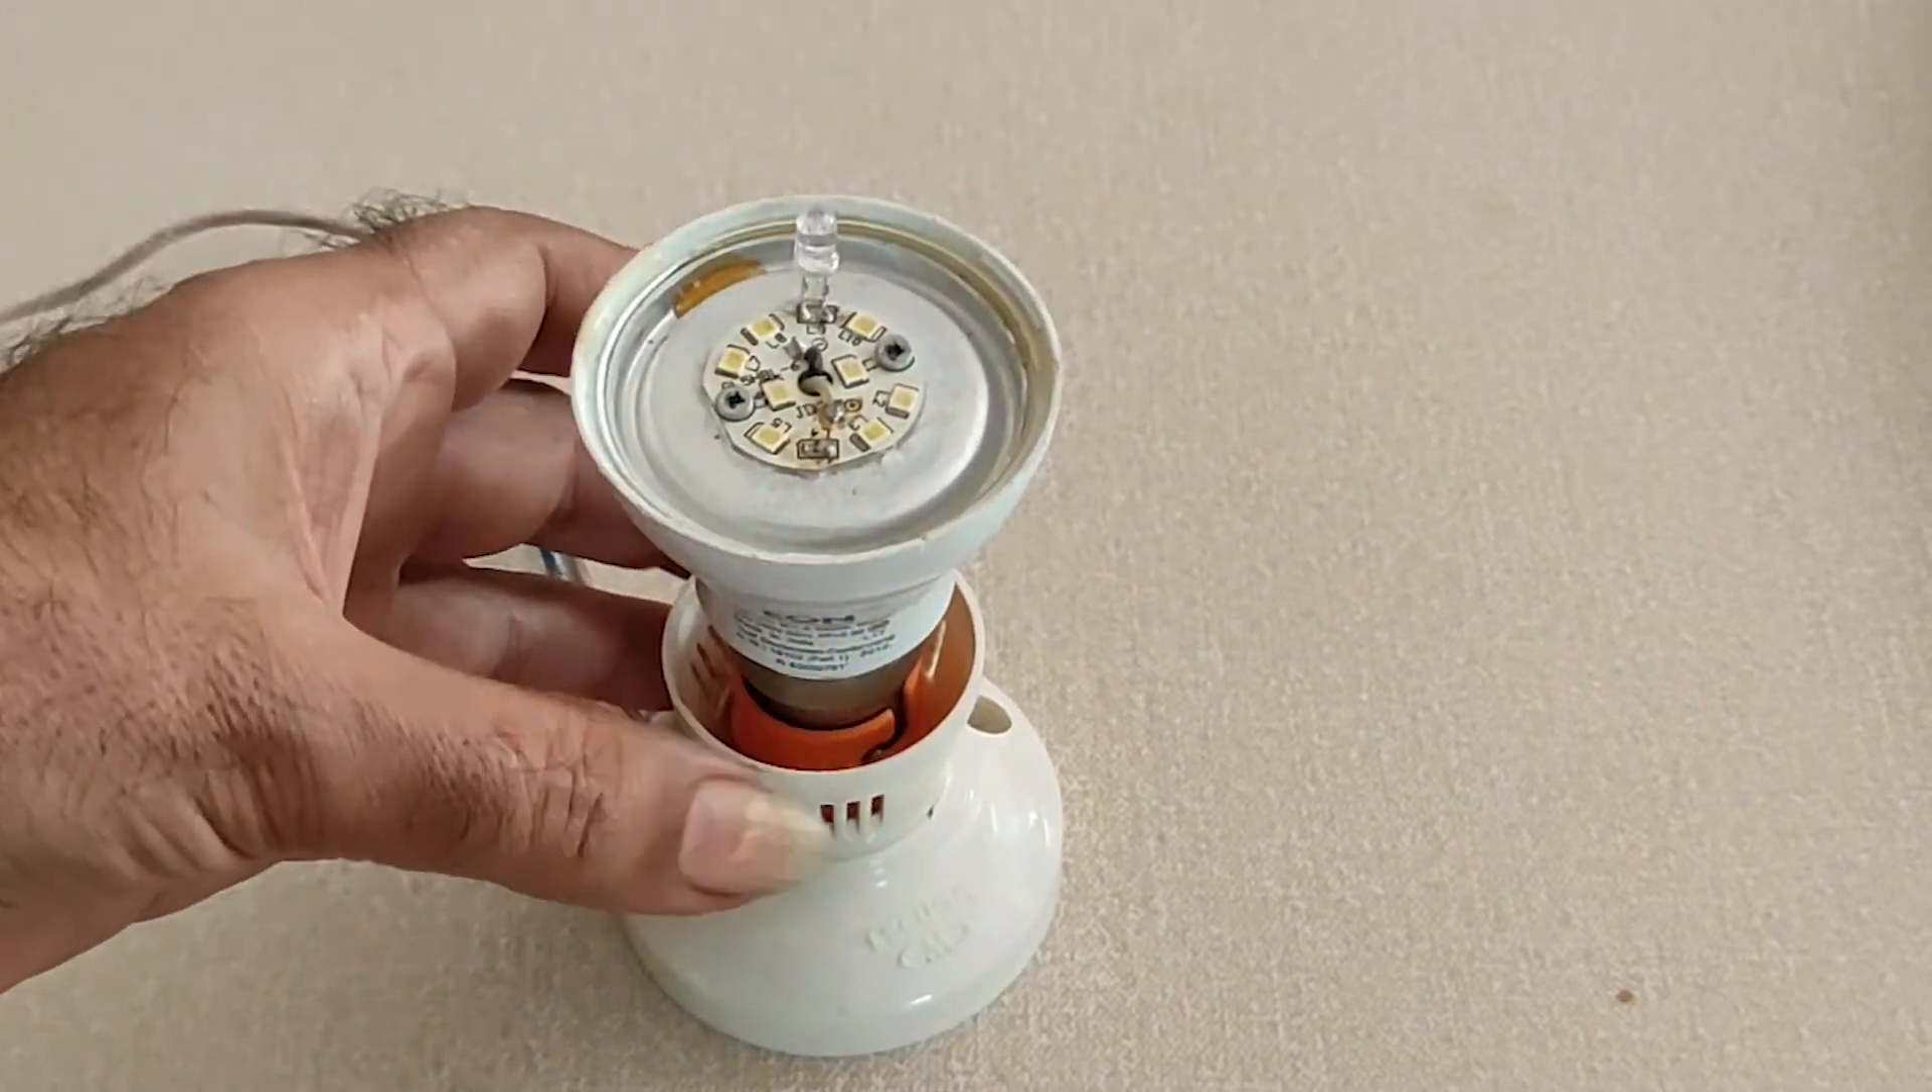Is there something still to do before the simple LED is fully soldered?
No.